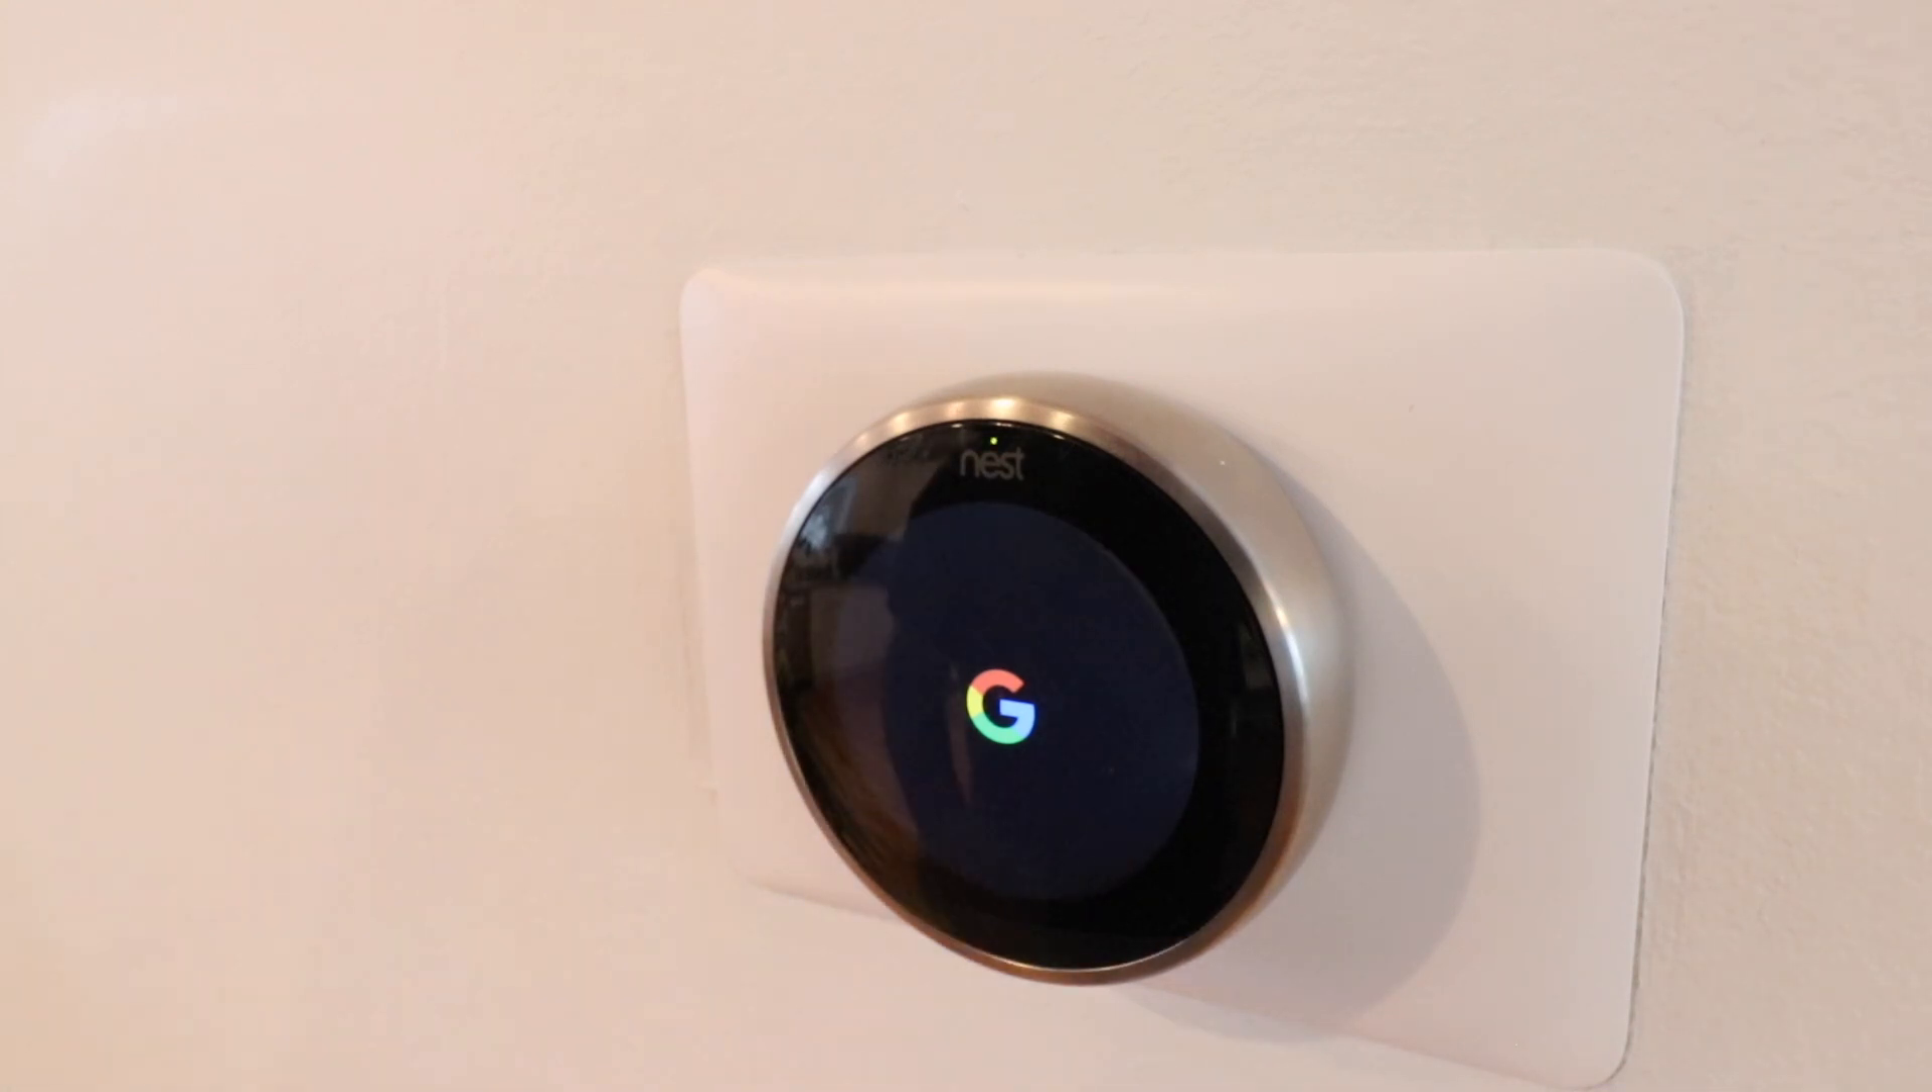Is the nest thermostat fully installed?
Yes.